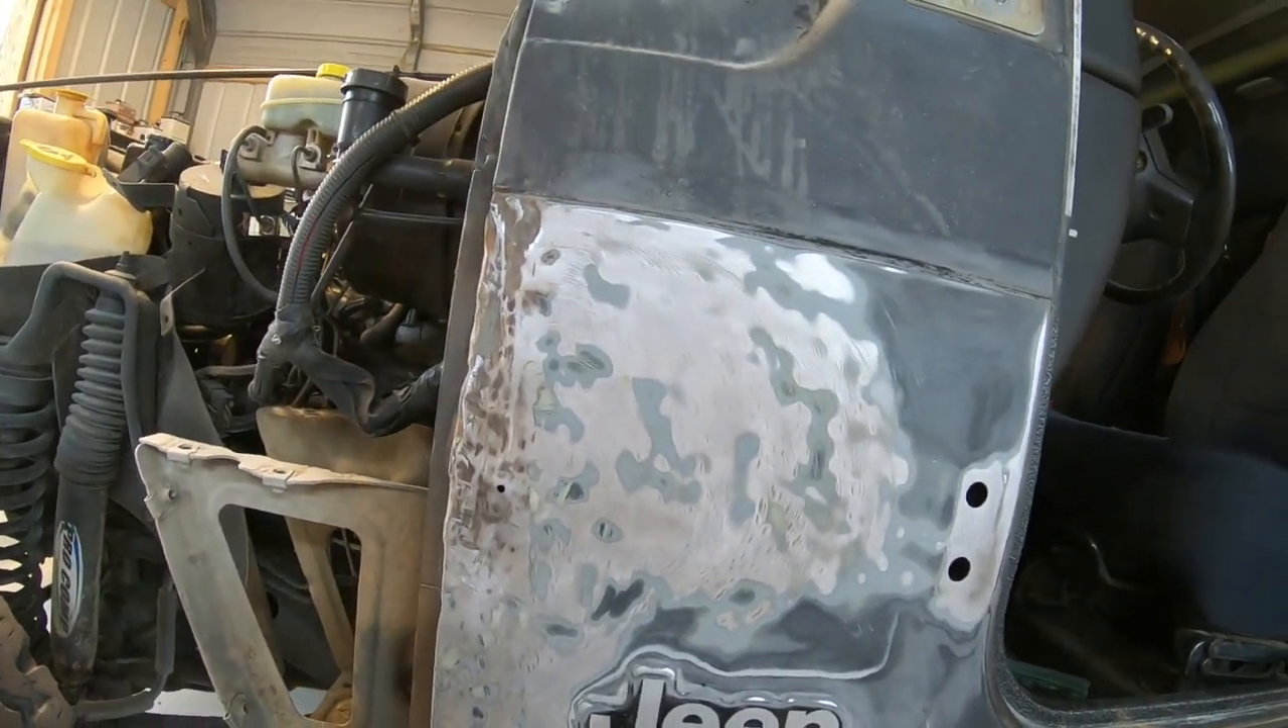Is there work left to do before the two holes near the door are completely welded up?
Yes.